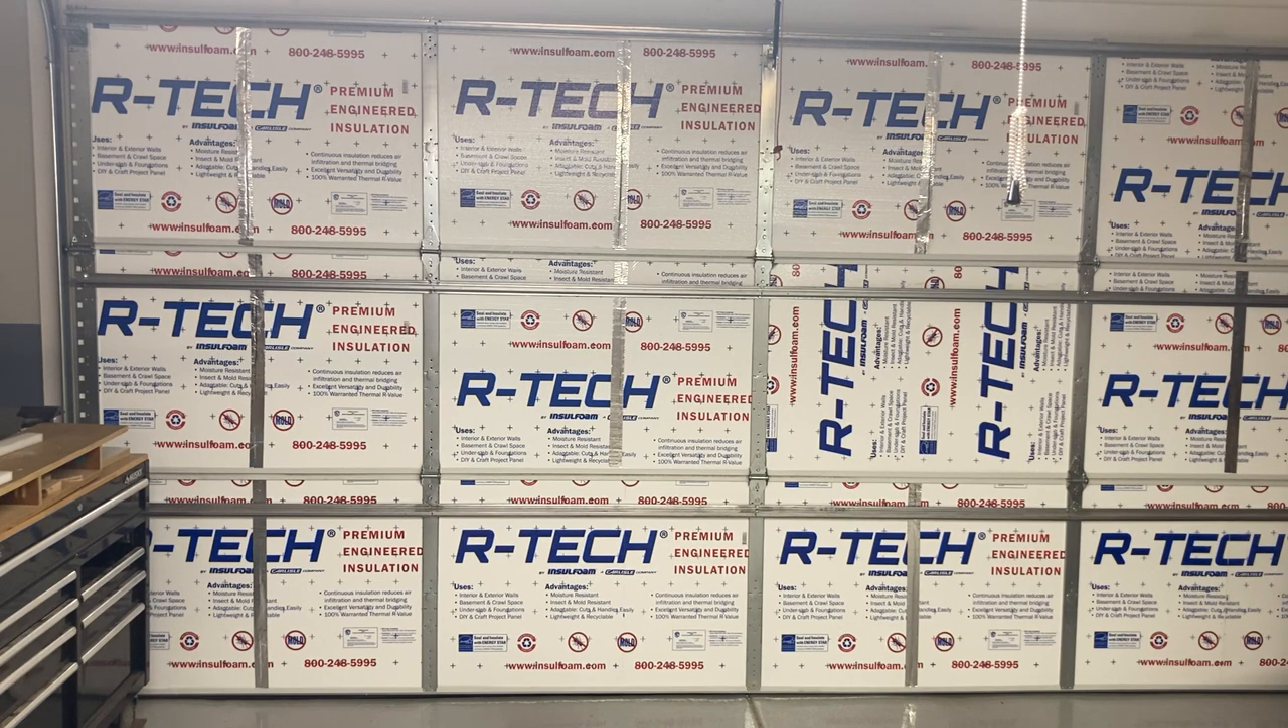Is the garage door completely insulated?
Yes.